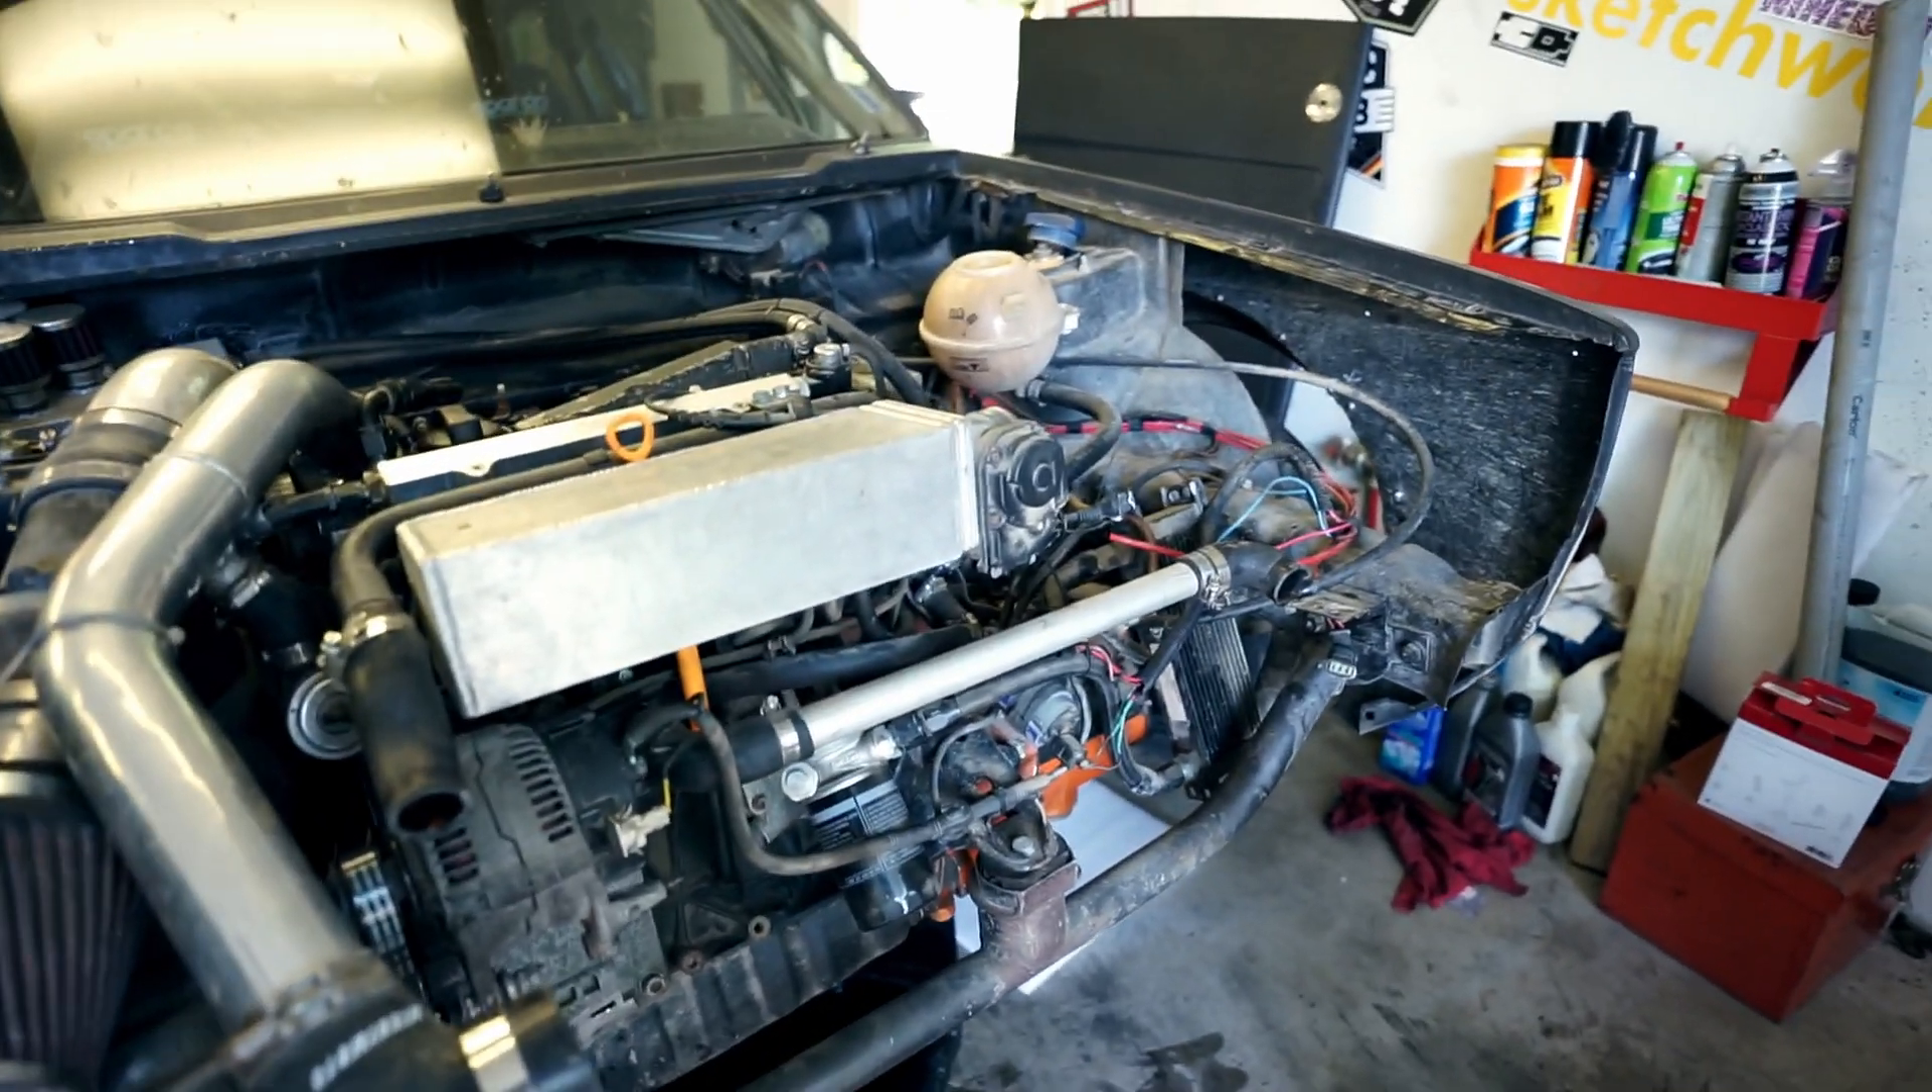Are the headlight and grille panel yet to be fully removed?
No.